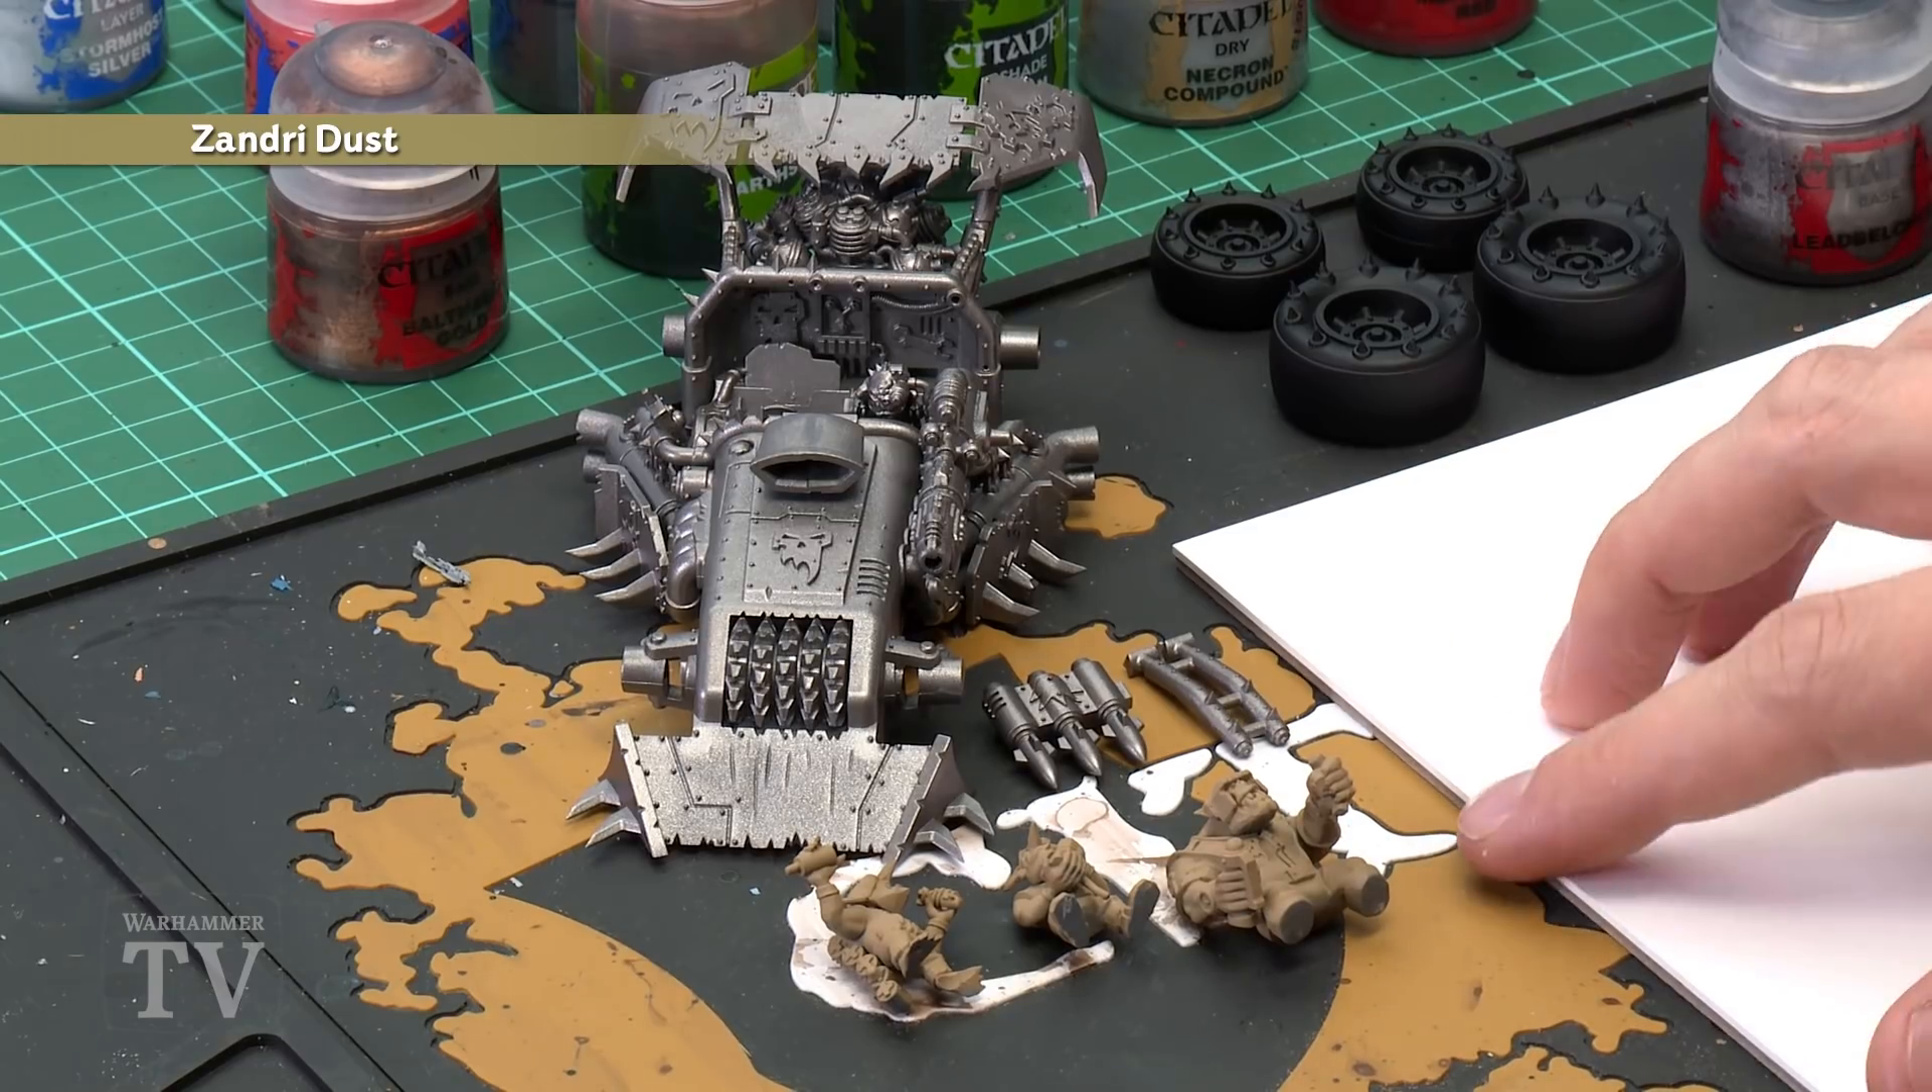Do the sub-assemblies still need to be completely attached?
Yes.